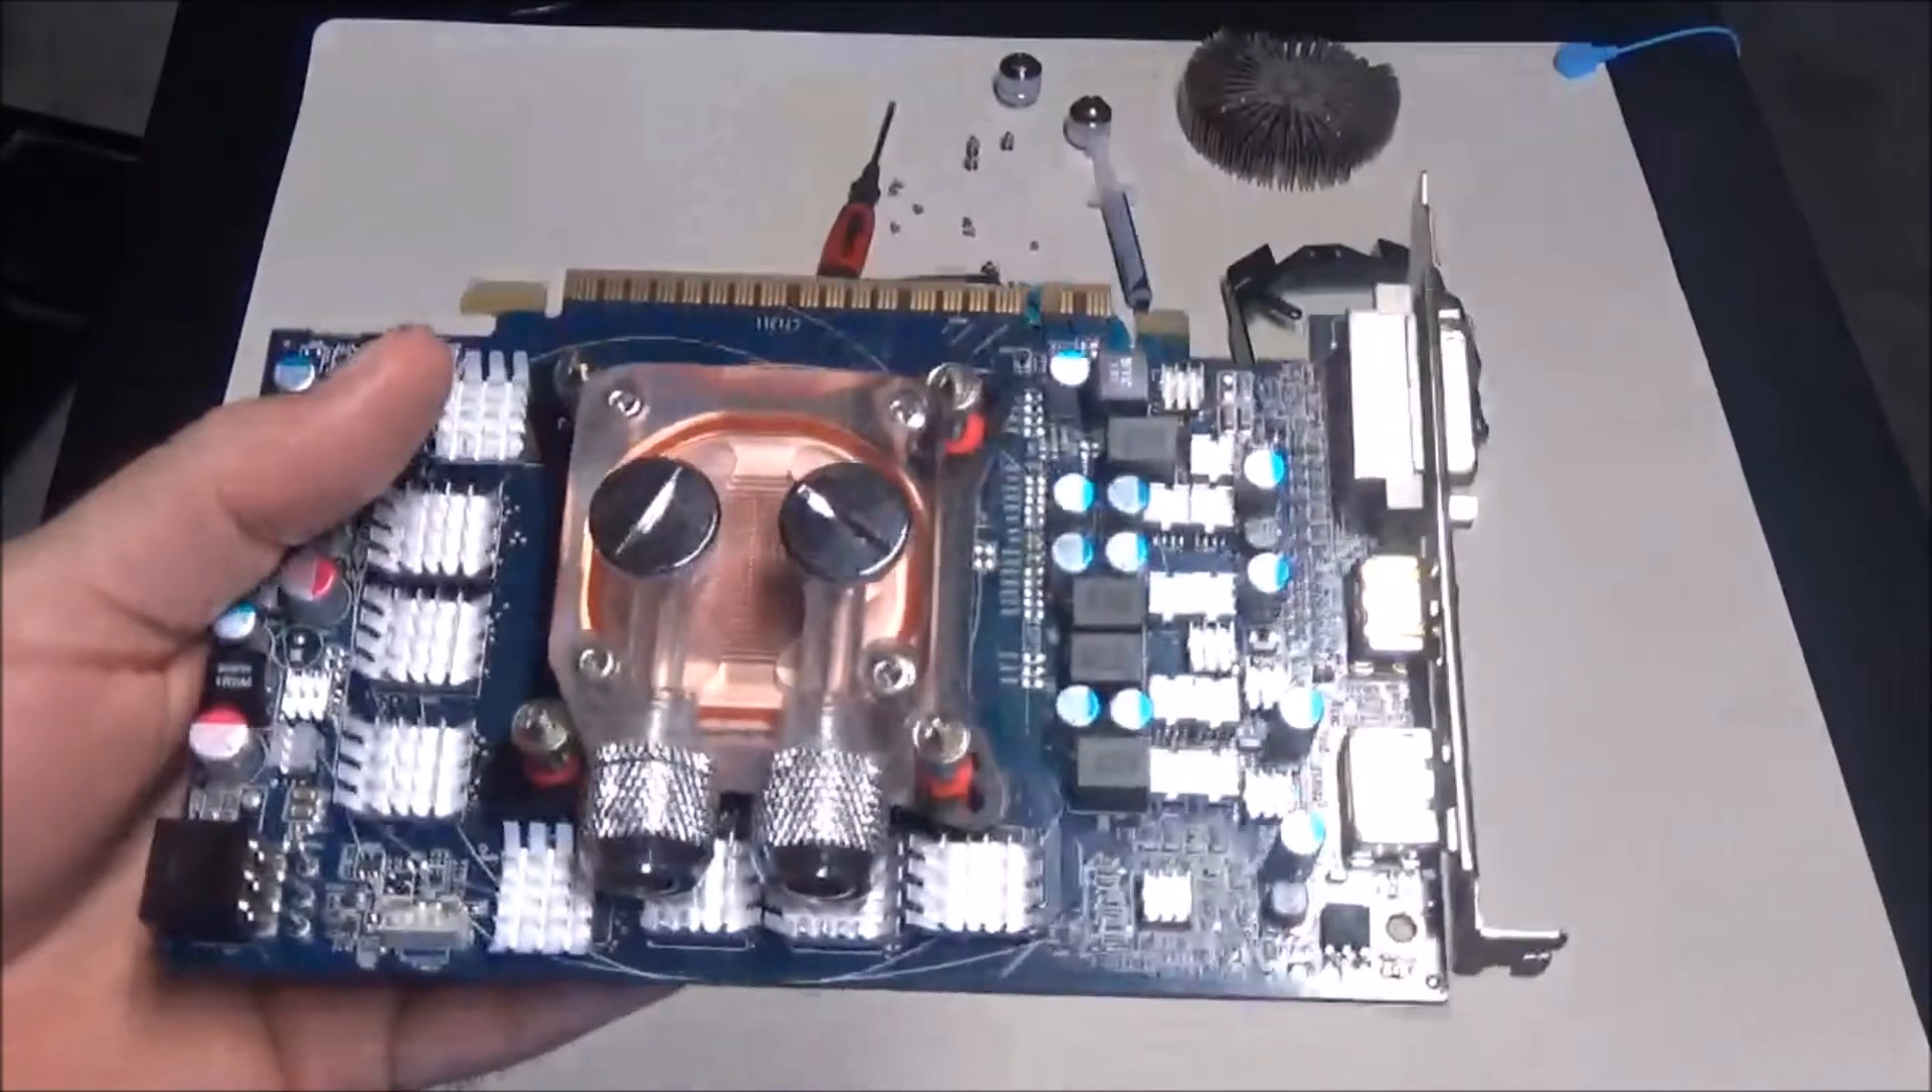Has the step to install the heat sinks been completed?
Yes.